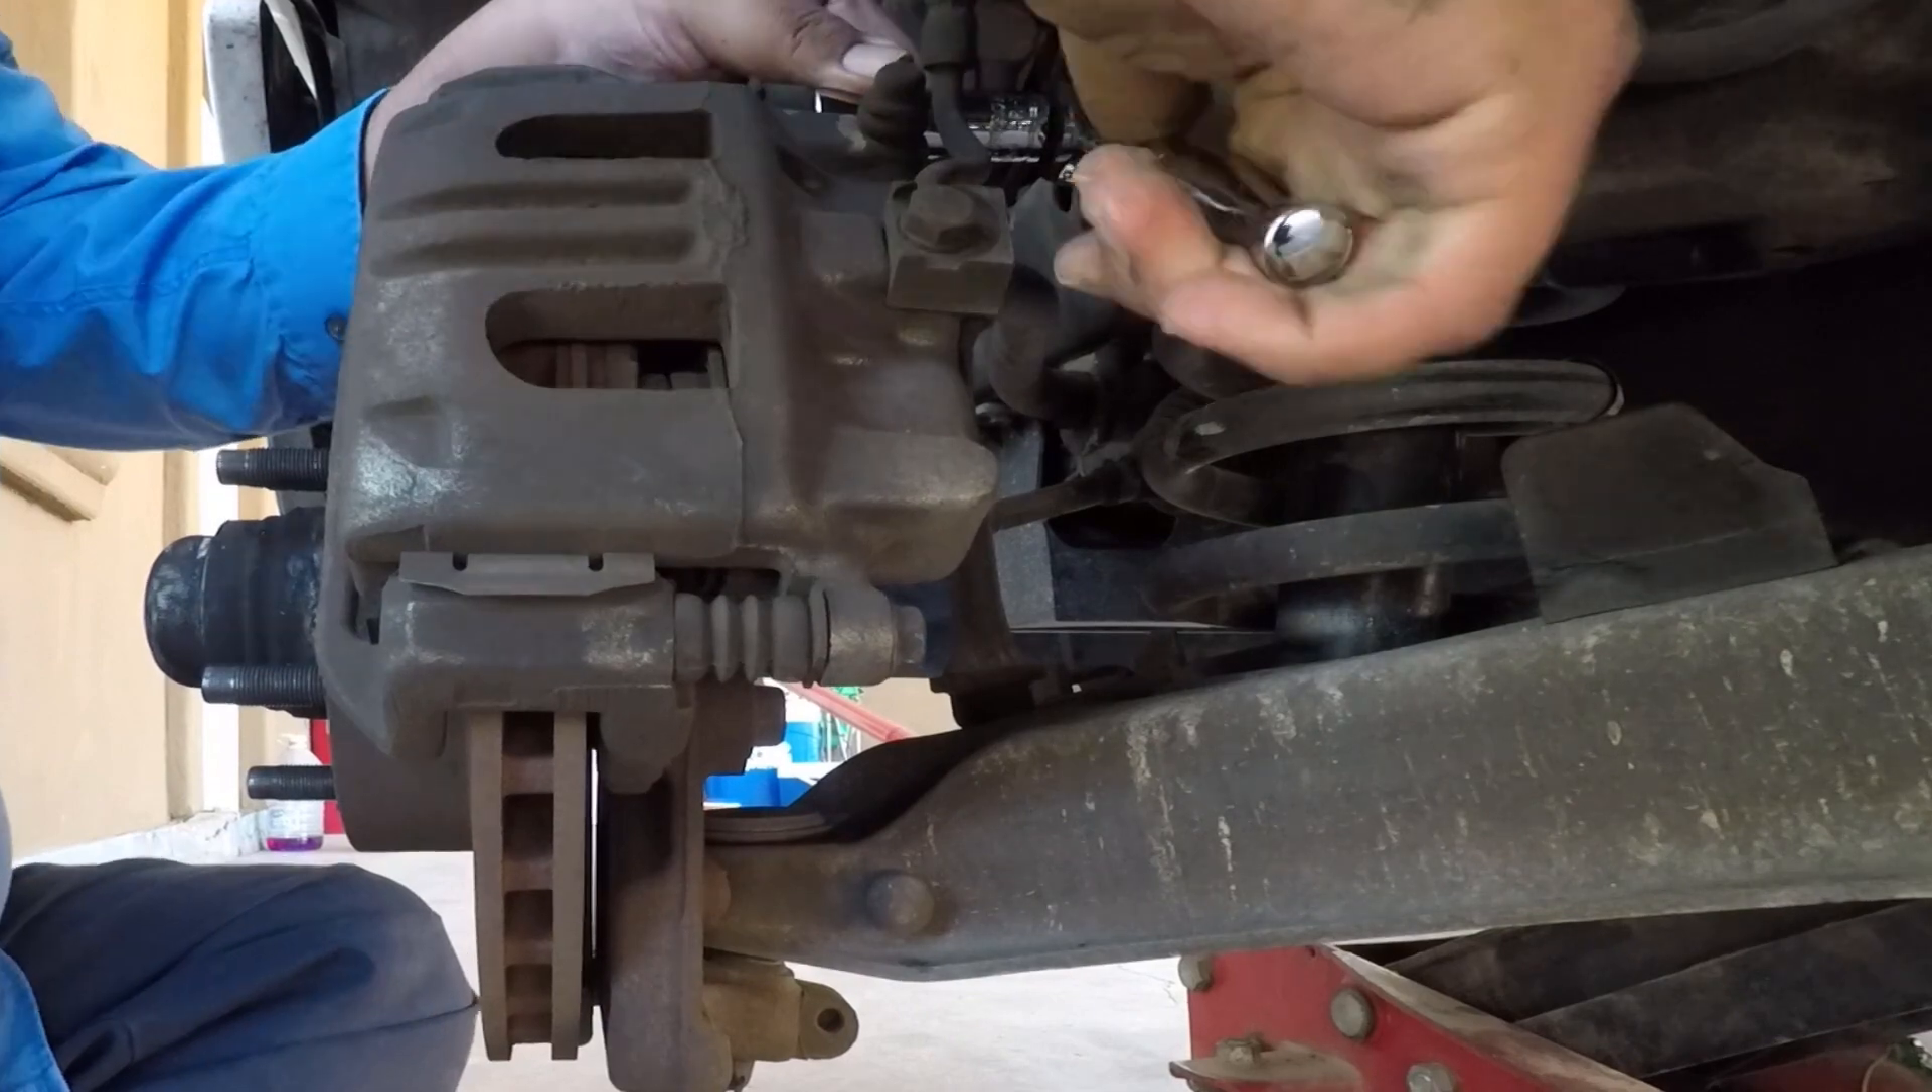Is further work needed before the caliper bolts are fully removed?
Yes.